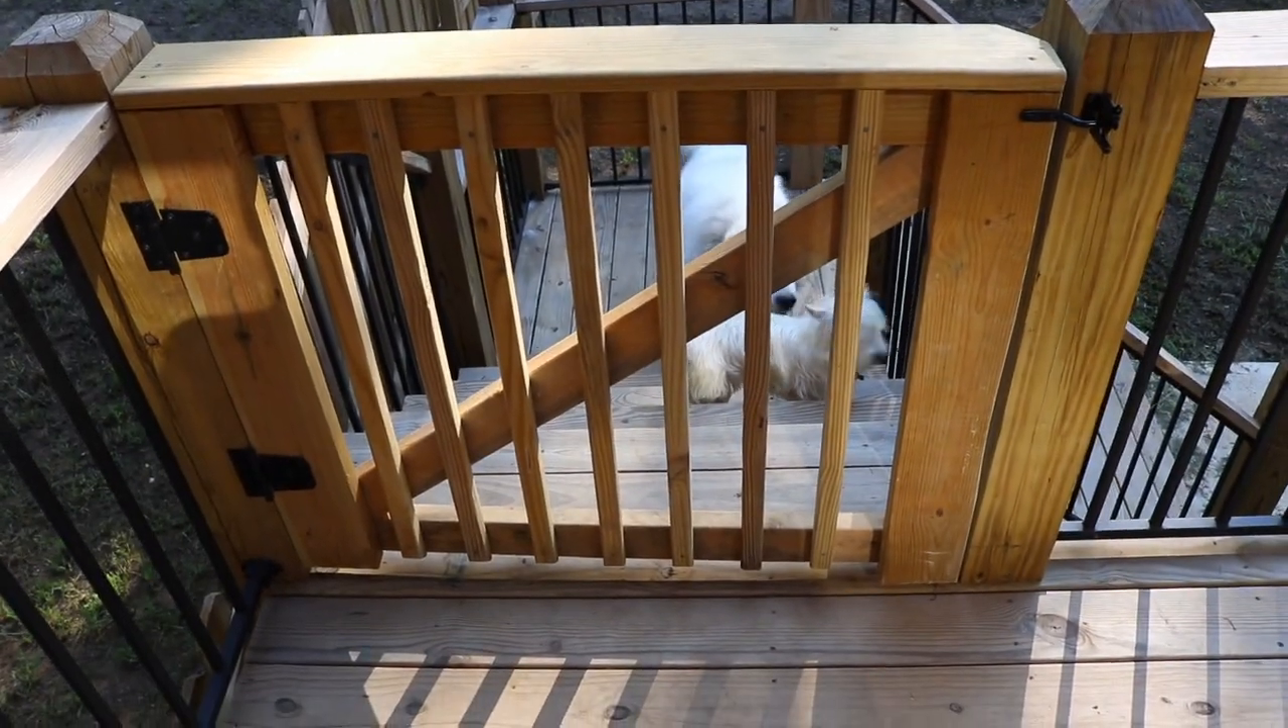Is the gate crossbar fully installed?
Yes.